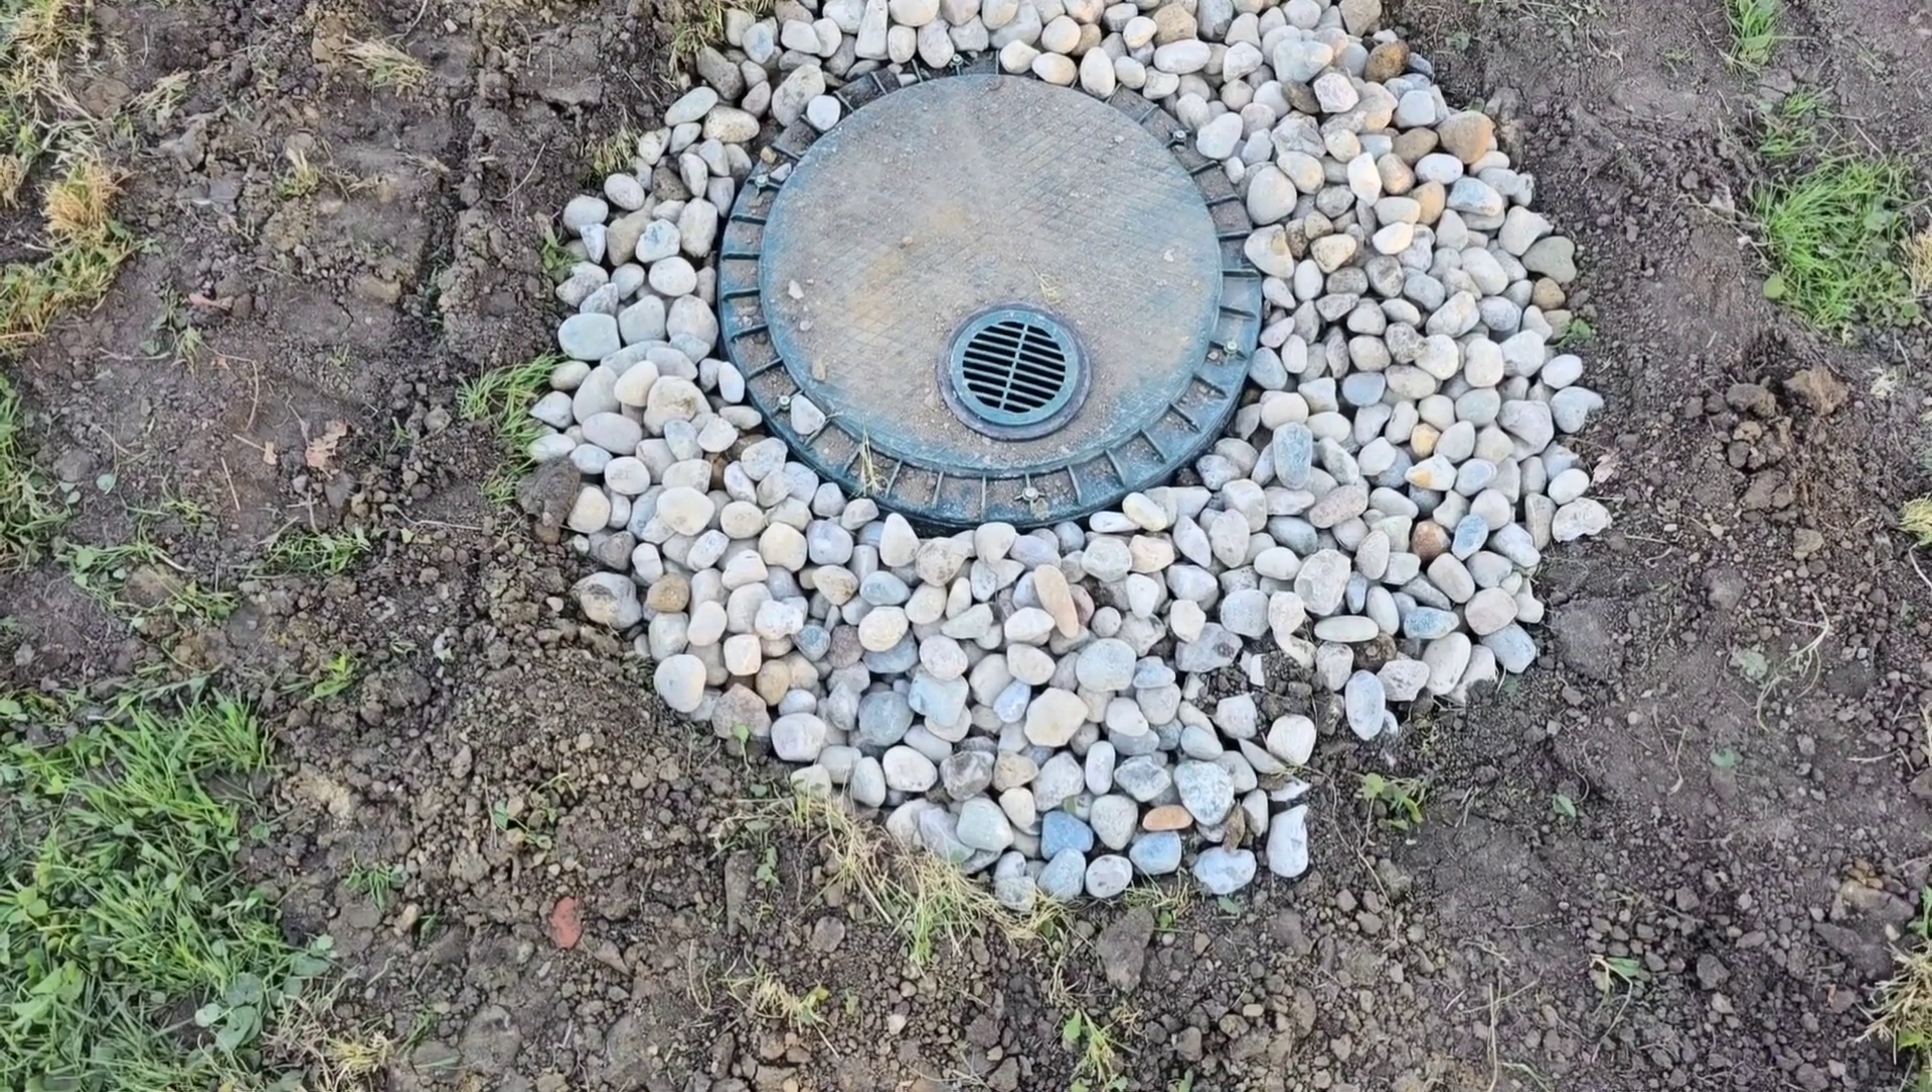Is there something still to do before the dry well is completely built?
No.